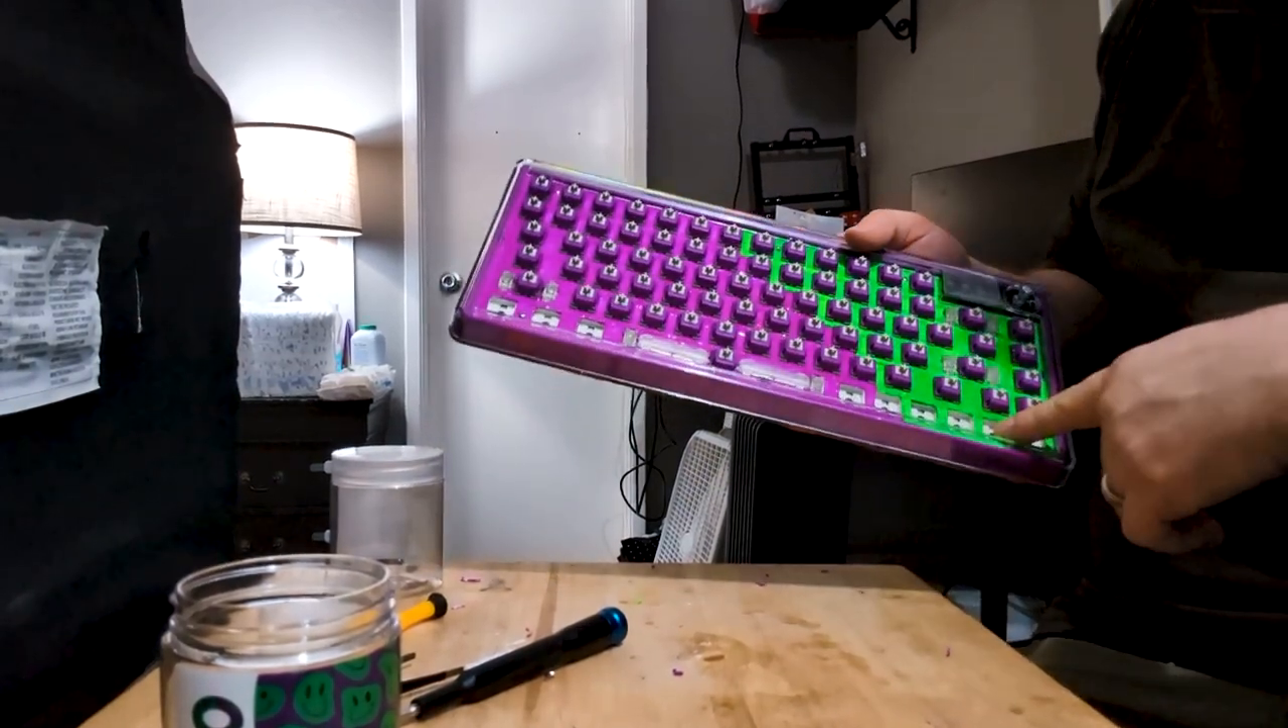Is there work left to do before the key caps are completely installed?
Yes.